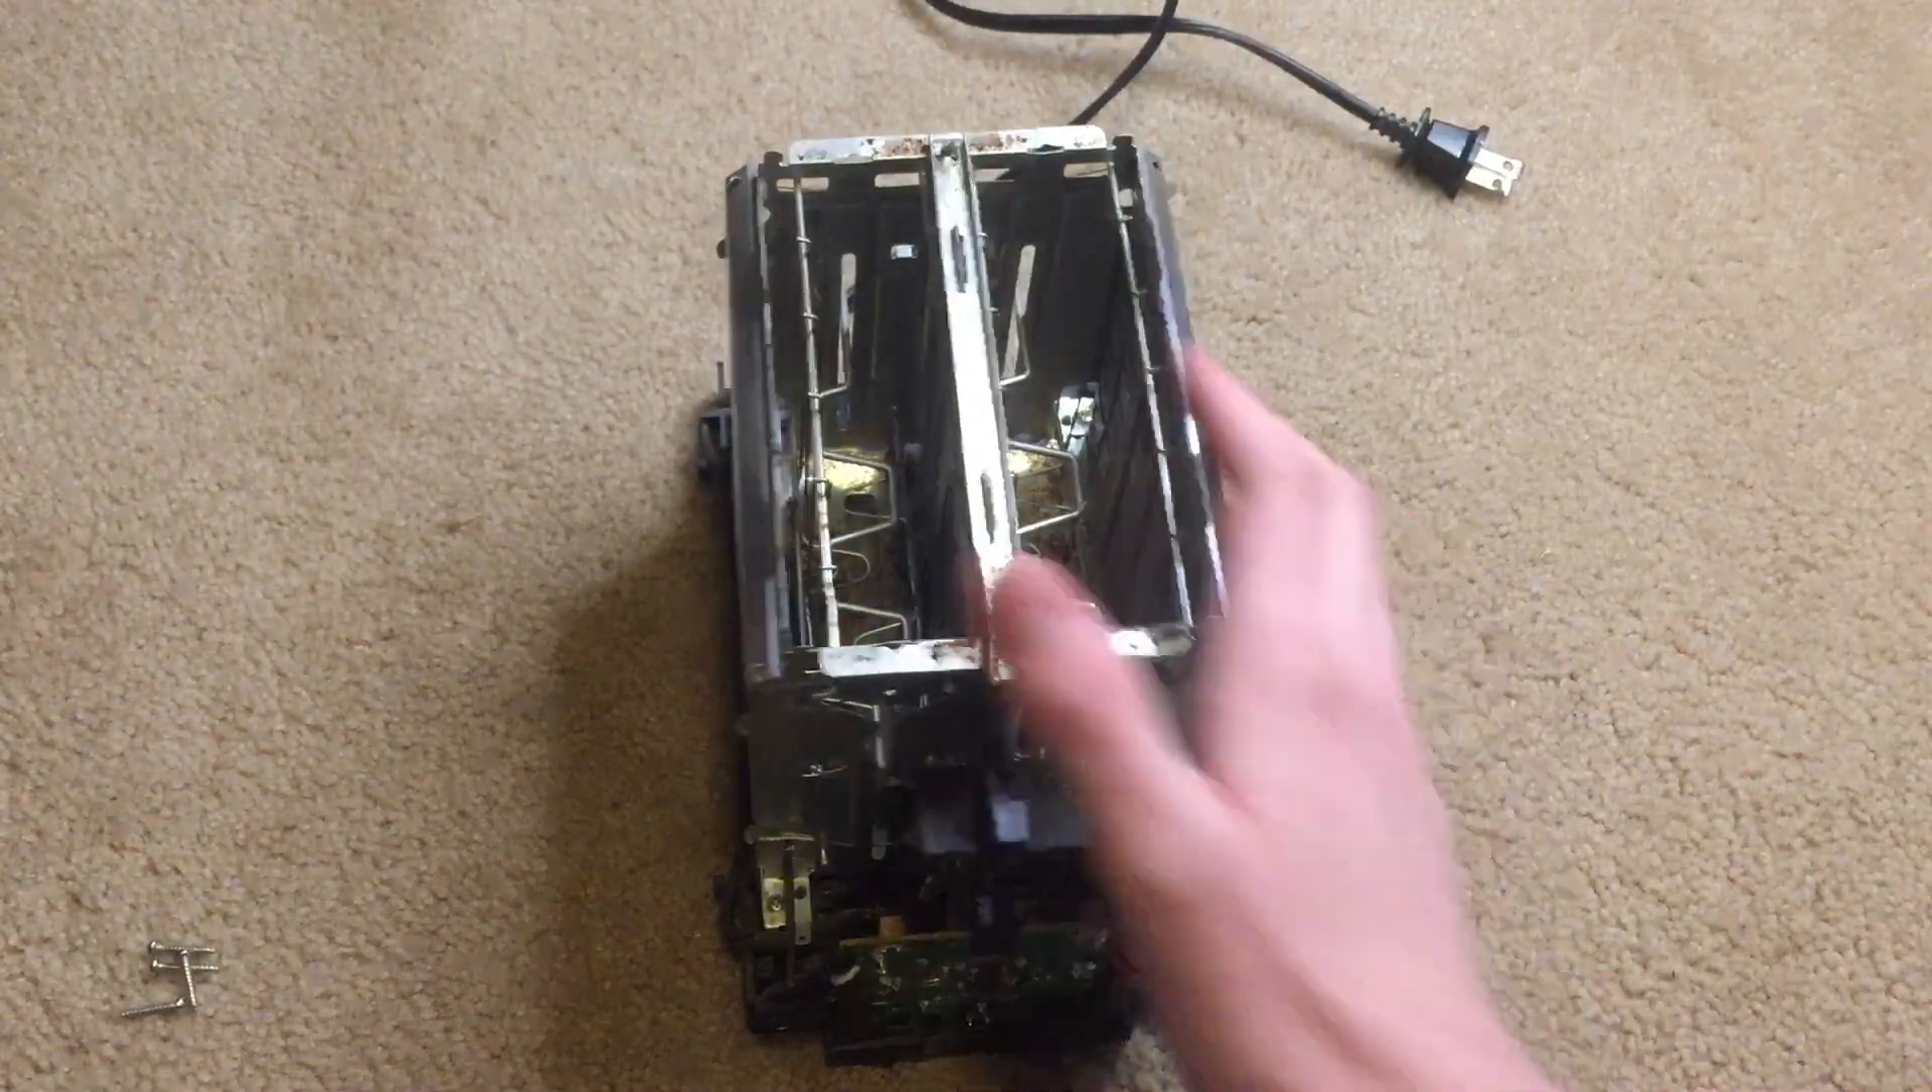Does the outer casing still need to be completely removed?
No.